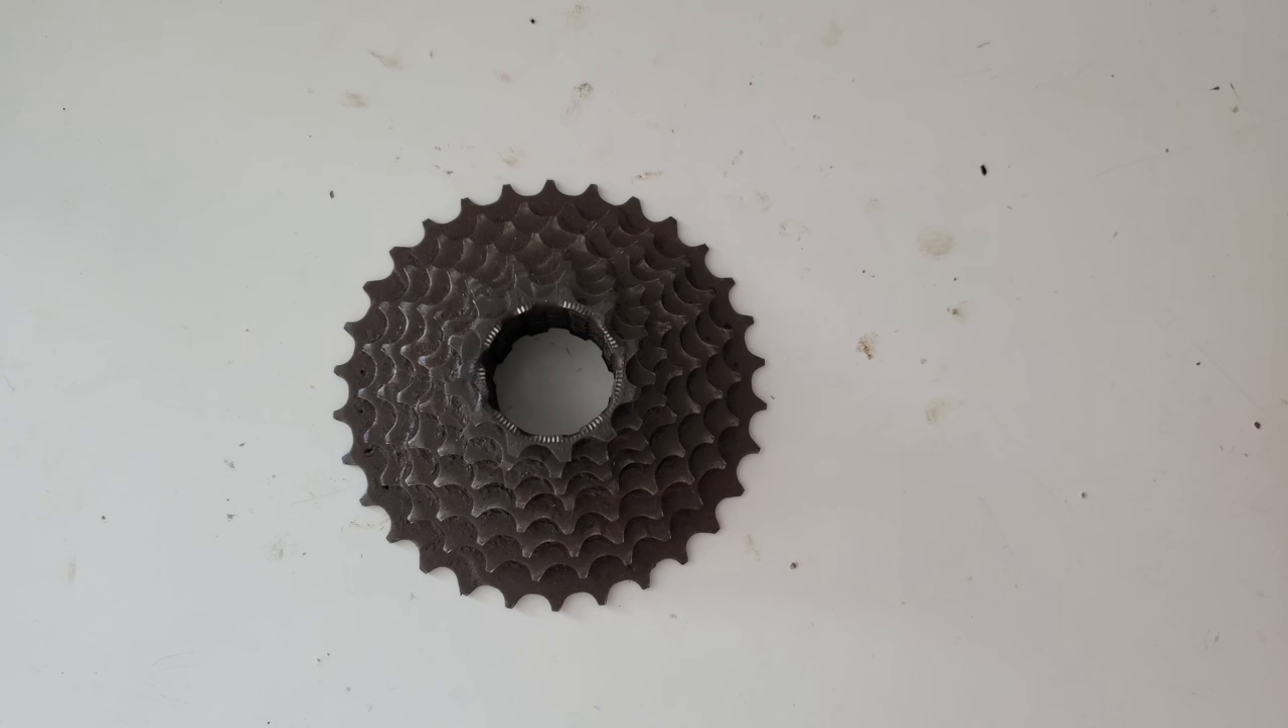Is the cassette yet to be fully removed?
No.